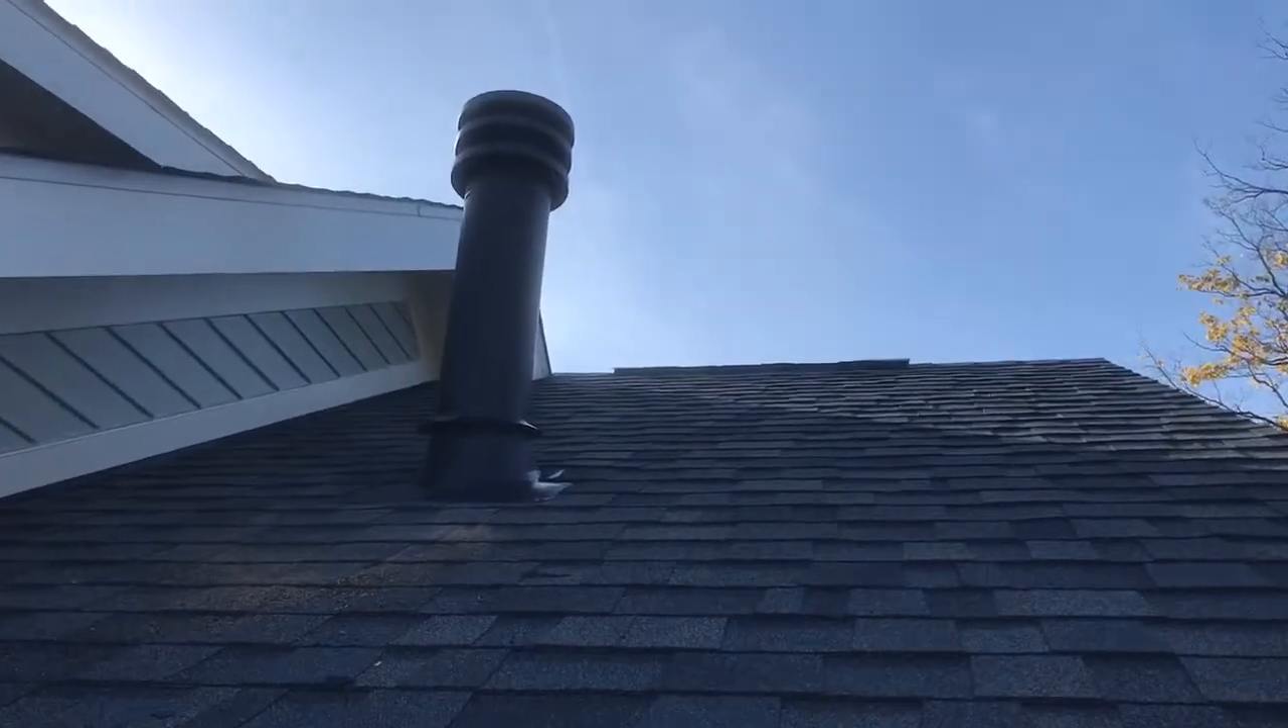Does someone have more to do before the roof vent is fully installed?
No.